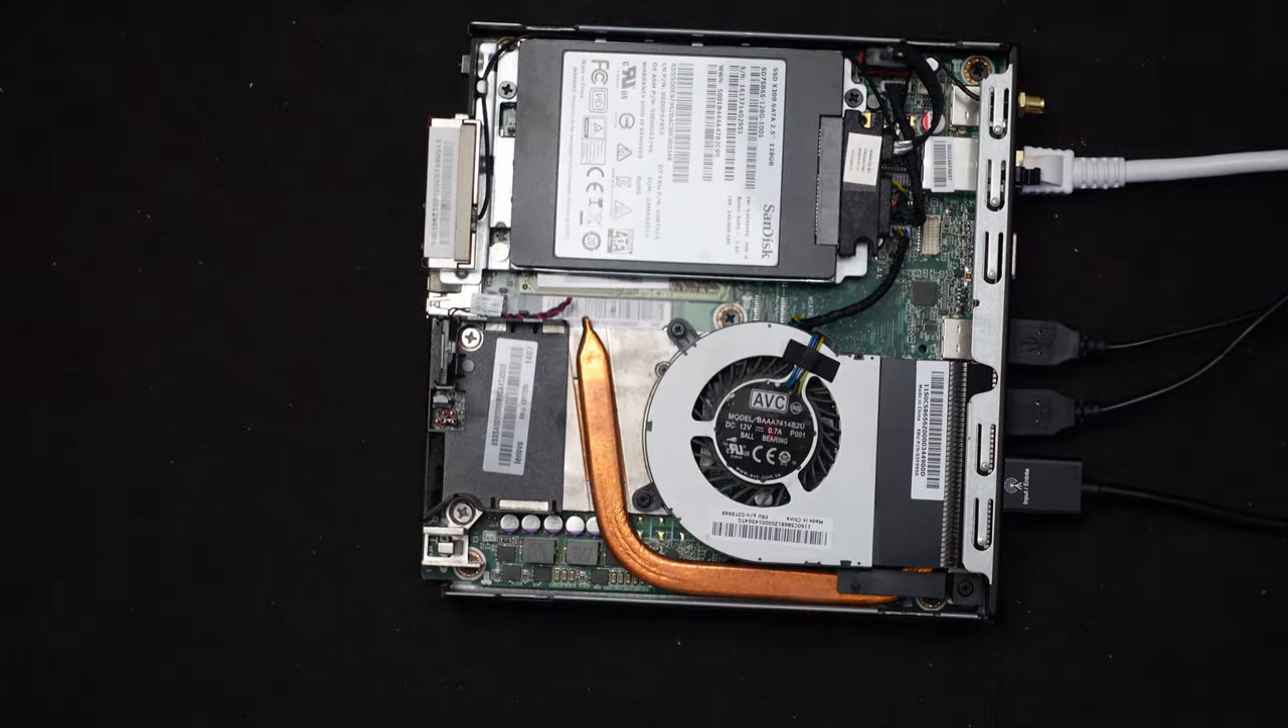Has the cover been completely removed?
Yes.